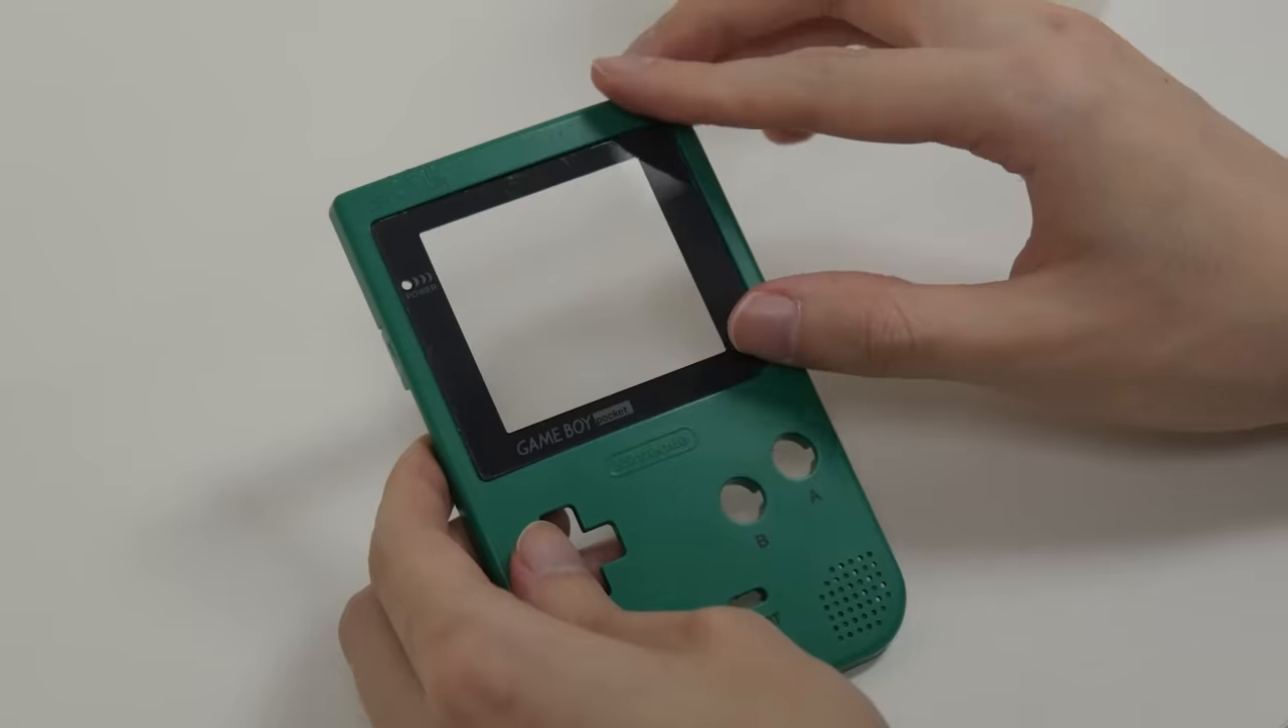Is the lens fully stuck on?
Yes.